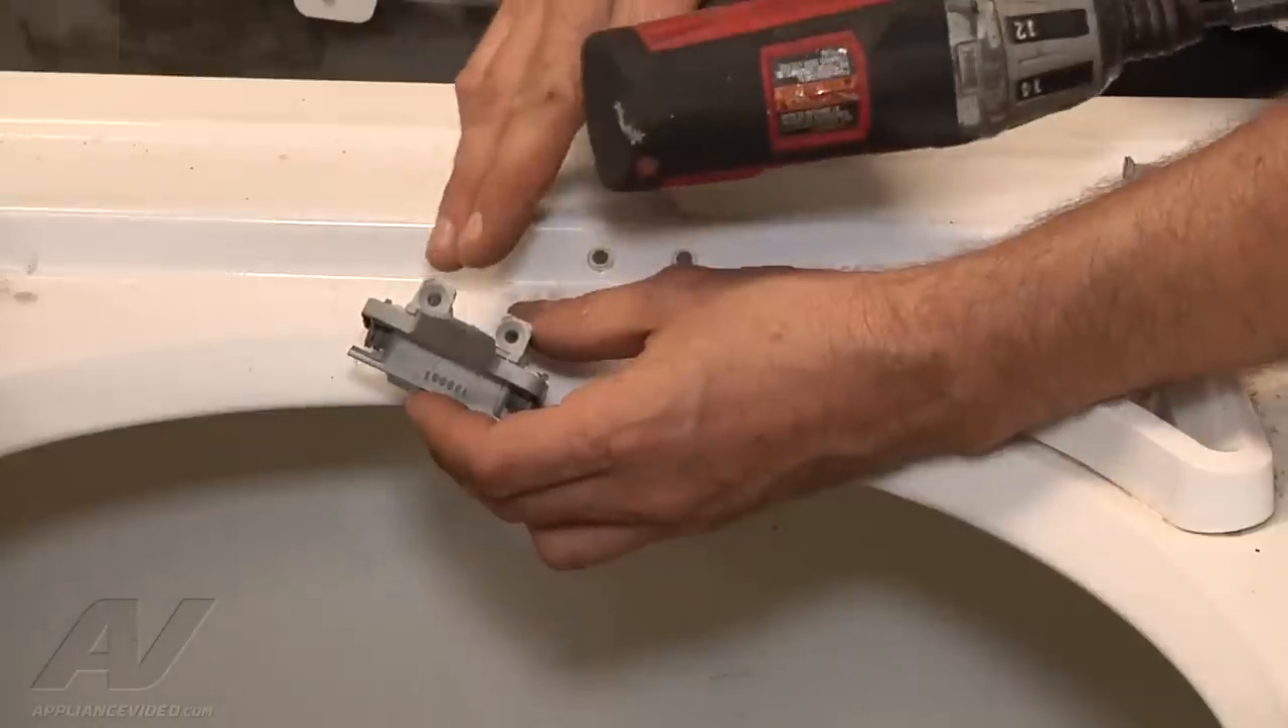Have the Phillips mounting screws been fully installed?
No.